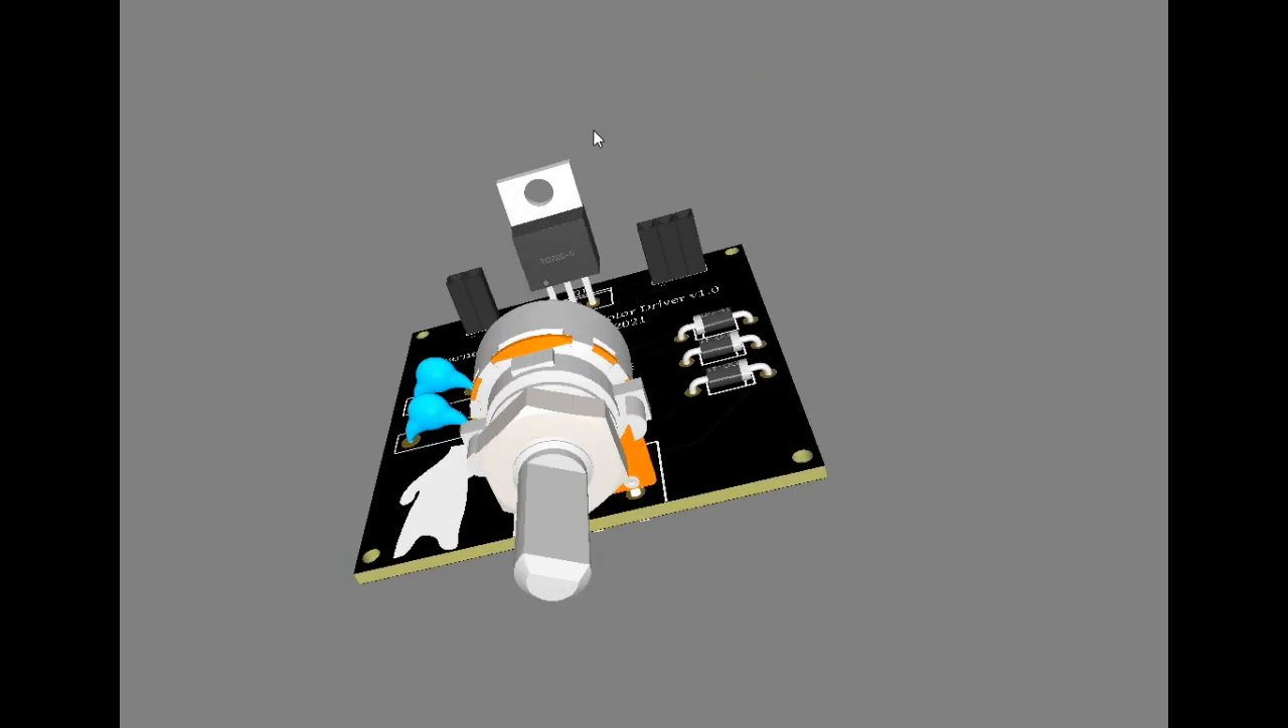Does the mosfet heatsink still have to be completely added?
Yes.